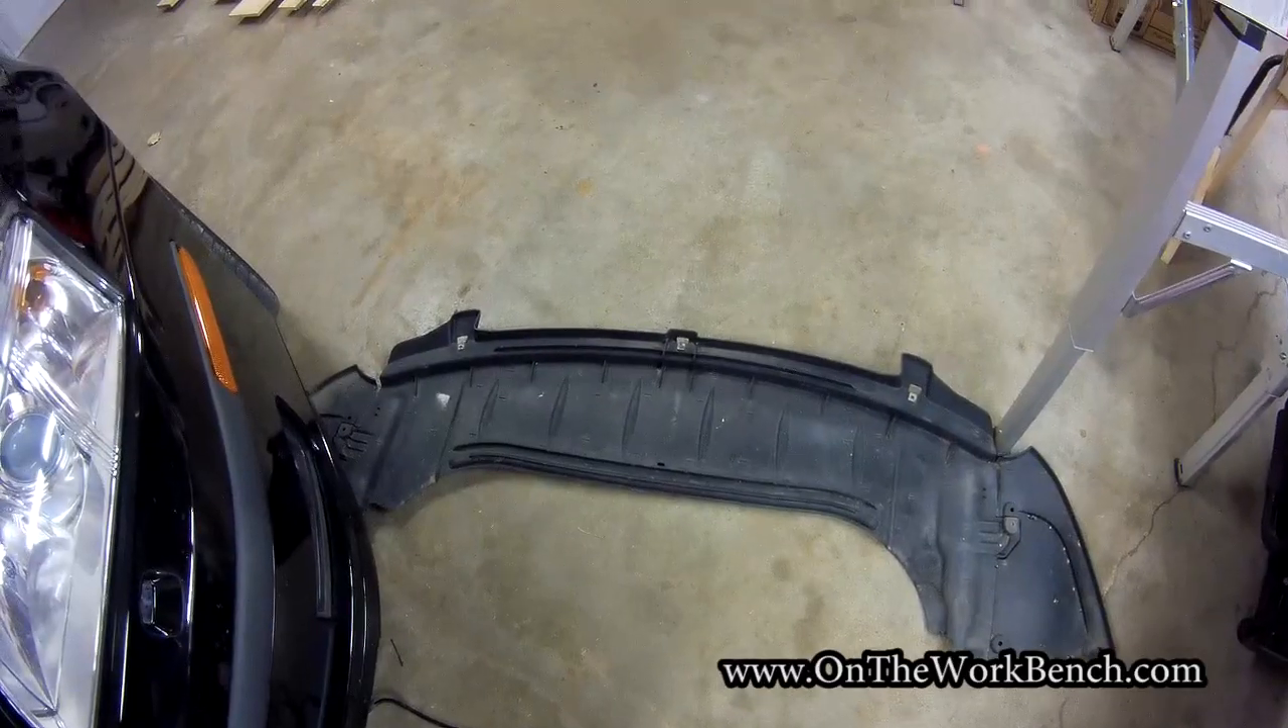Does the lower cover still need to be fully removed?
No.